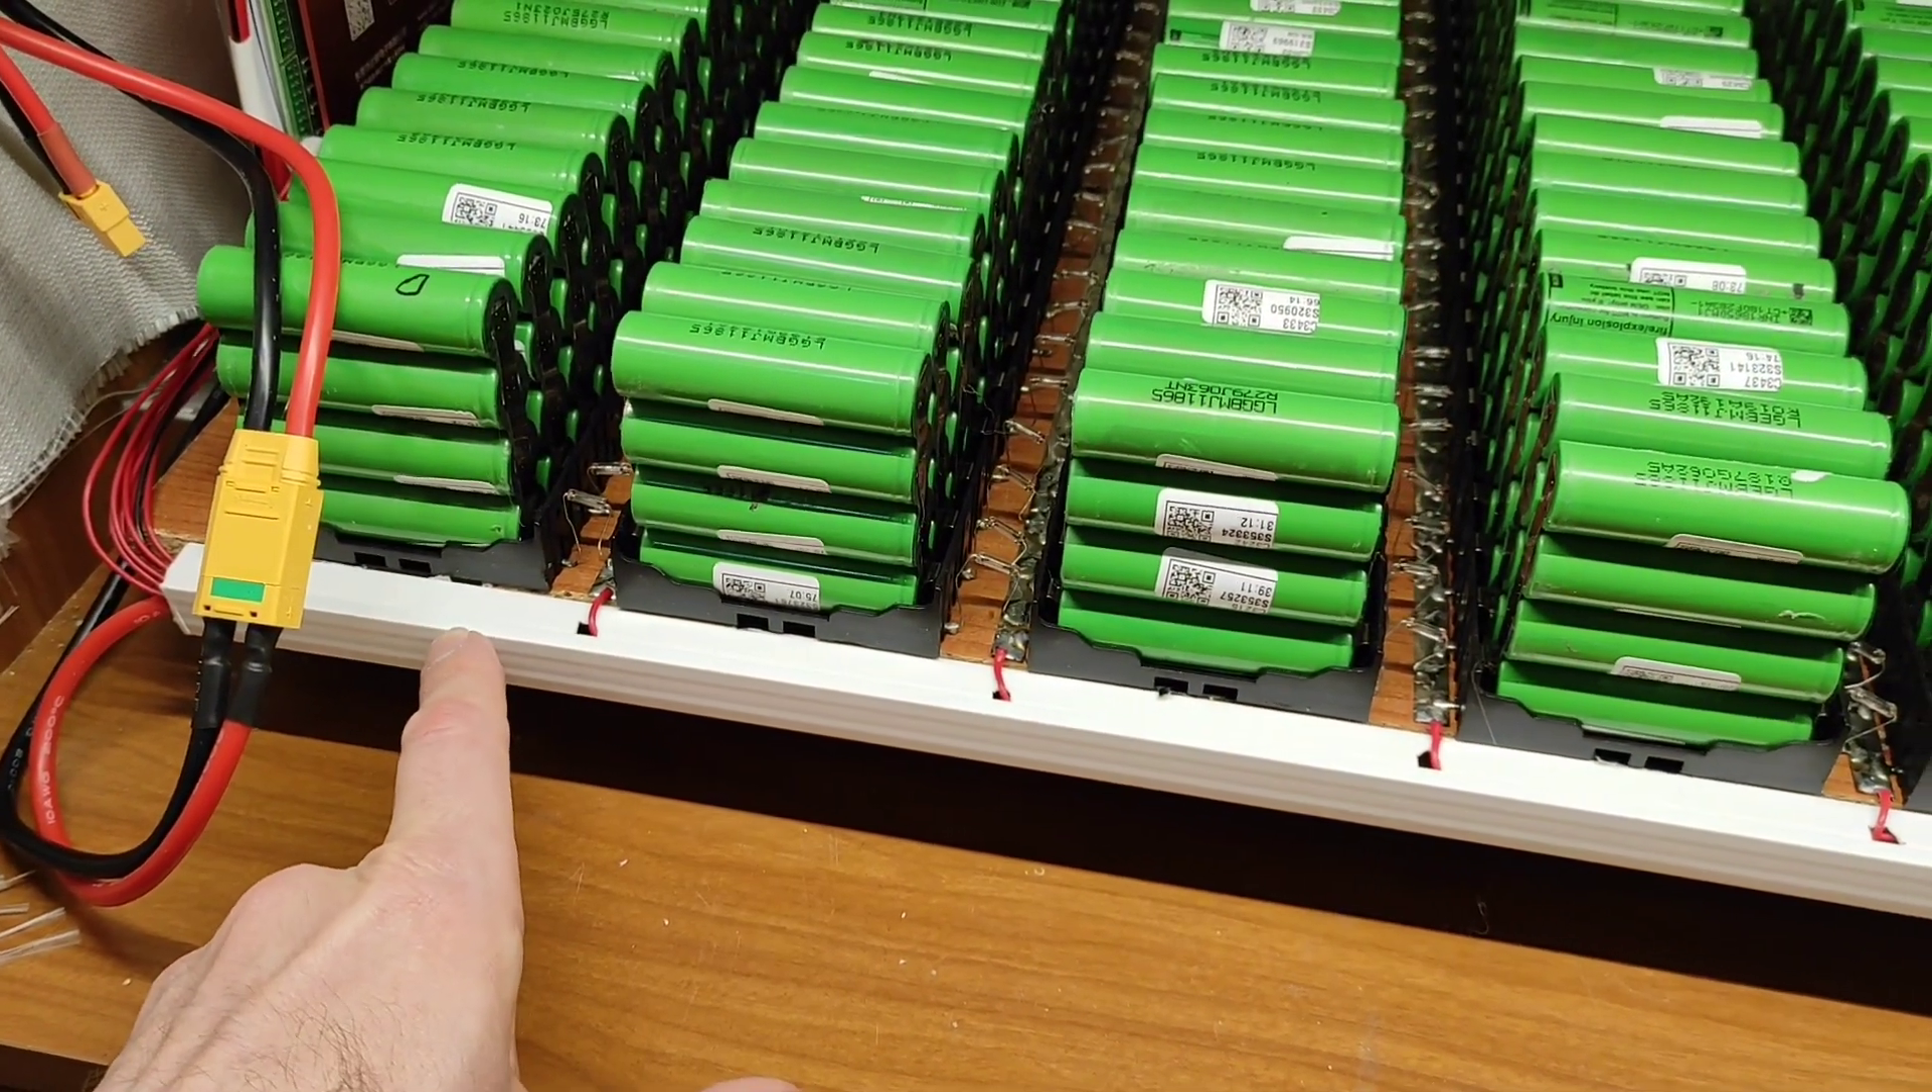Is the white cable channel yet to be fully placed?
No.